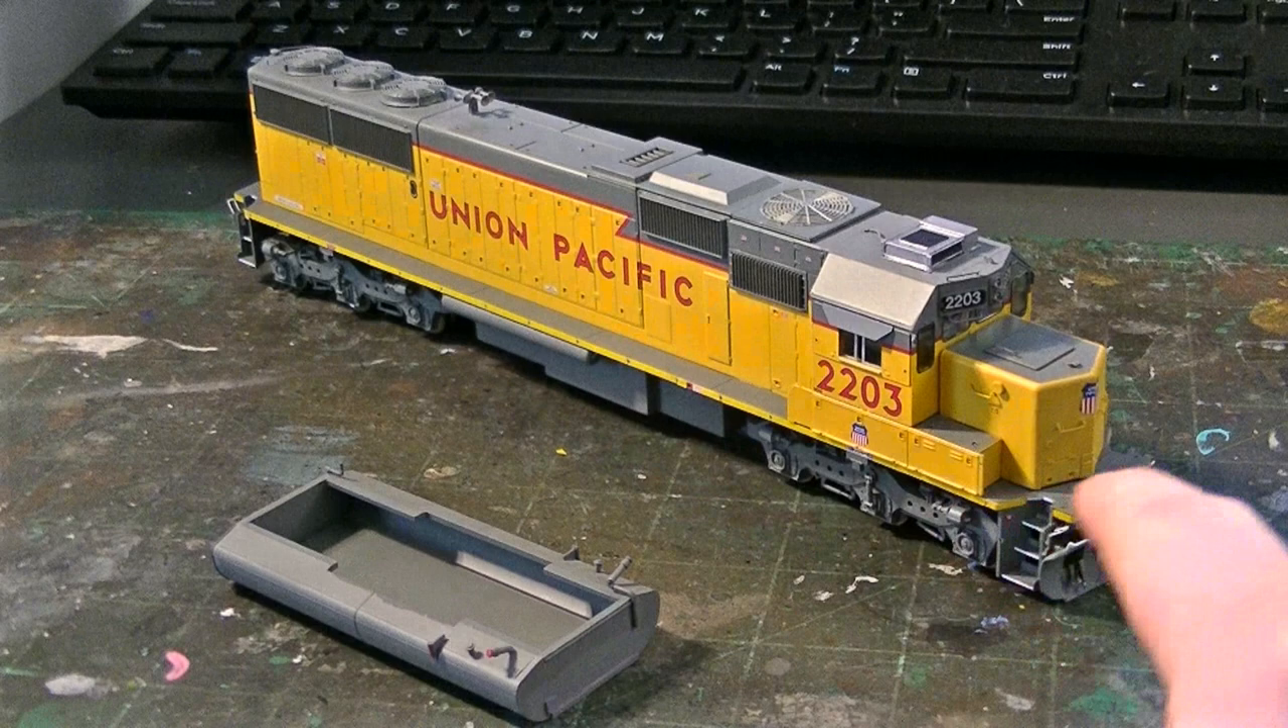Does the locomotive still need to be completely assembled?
Yes.